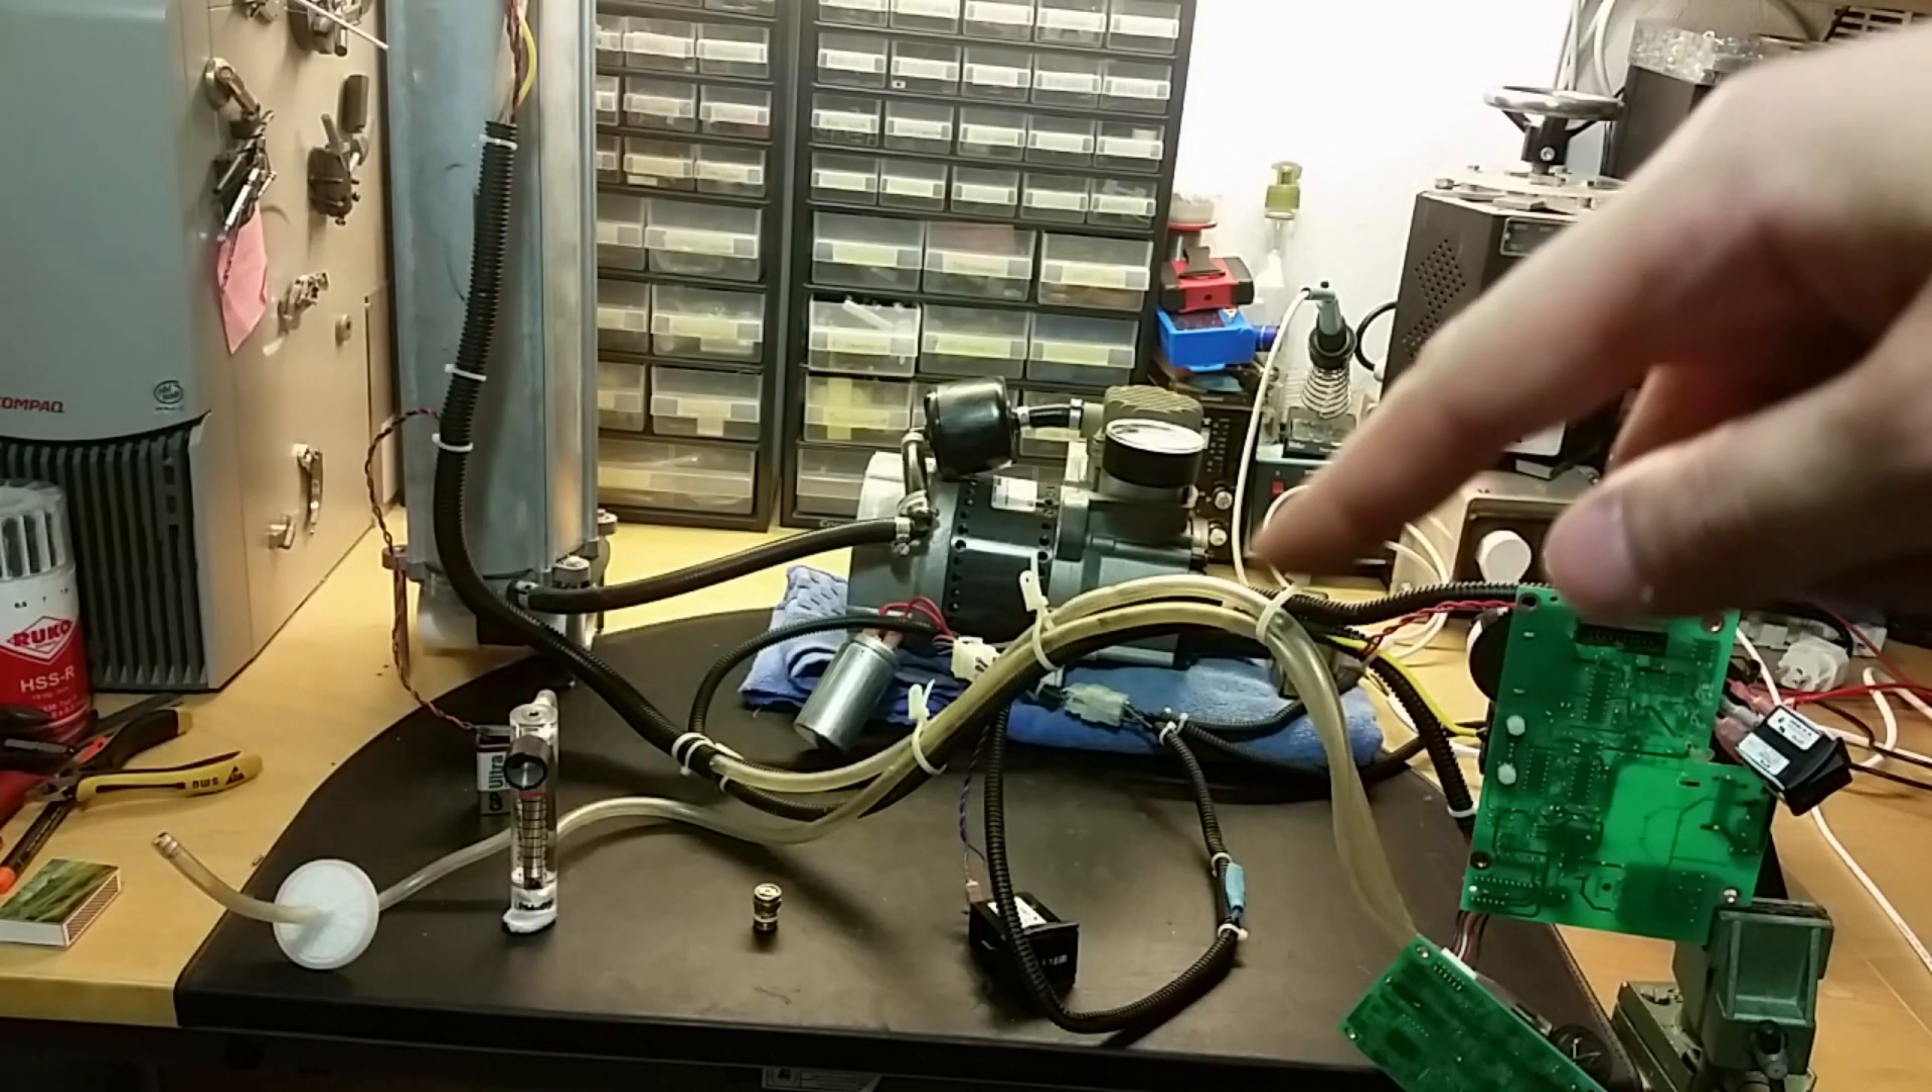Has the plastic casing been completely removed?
Yes.